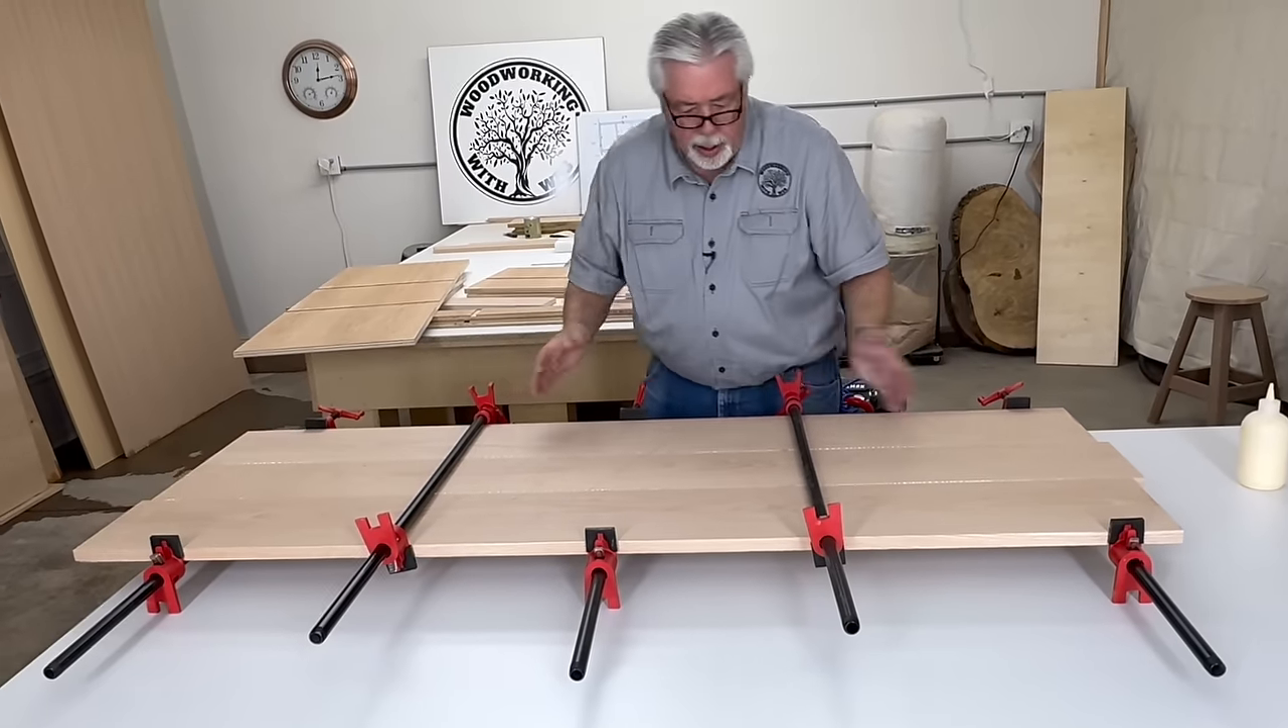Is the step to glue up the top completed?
Yes.